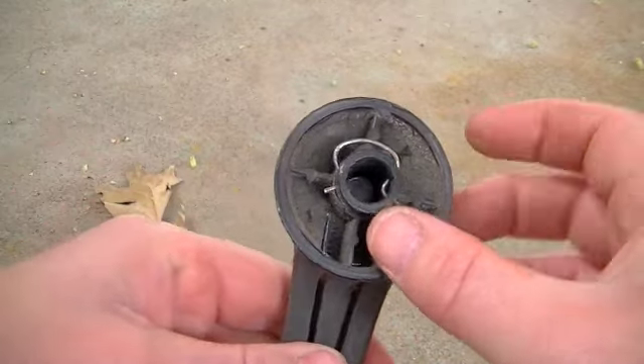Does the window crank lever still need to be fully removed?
No.